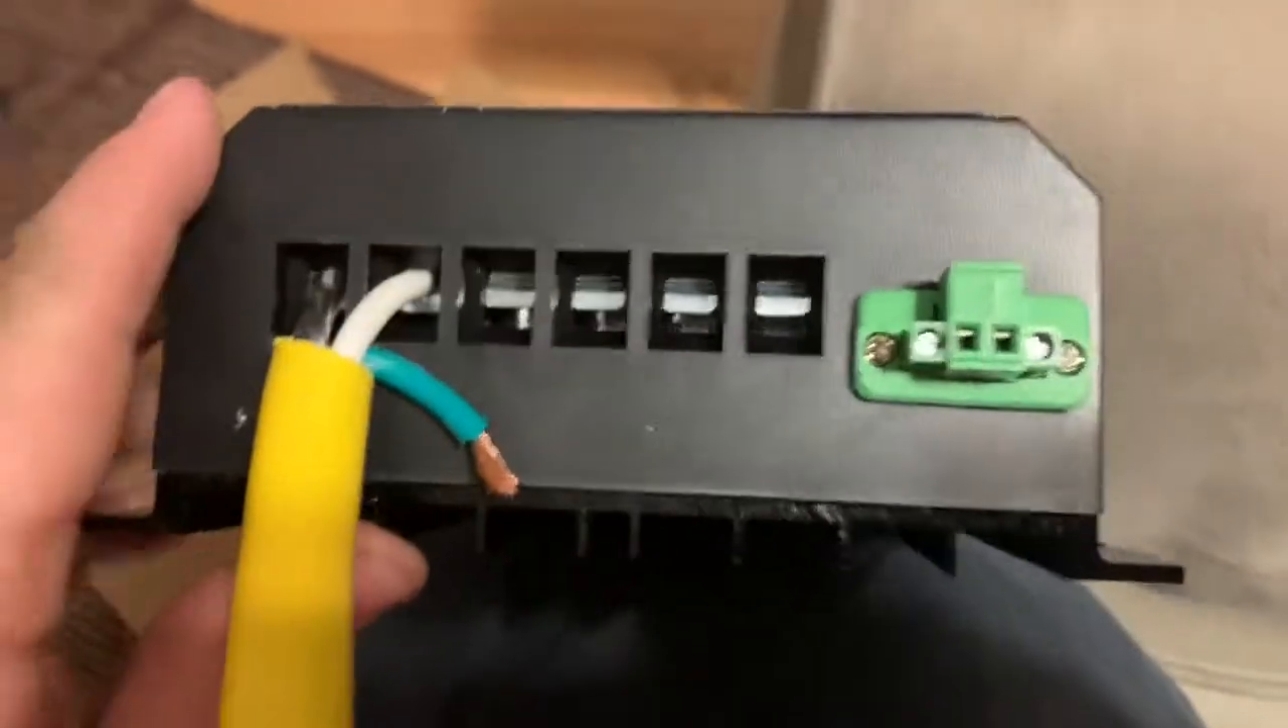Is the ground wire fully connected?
No.